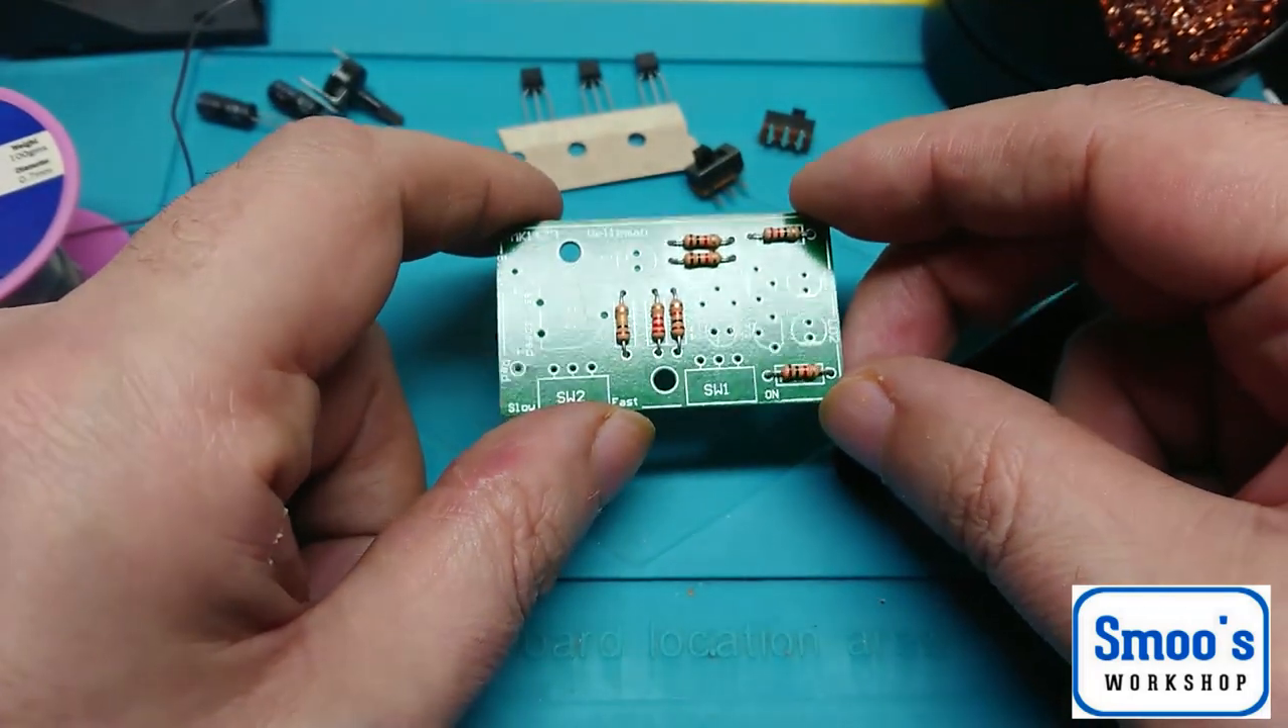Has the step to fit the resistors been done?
Yes.